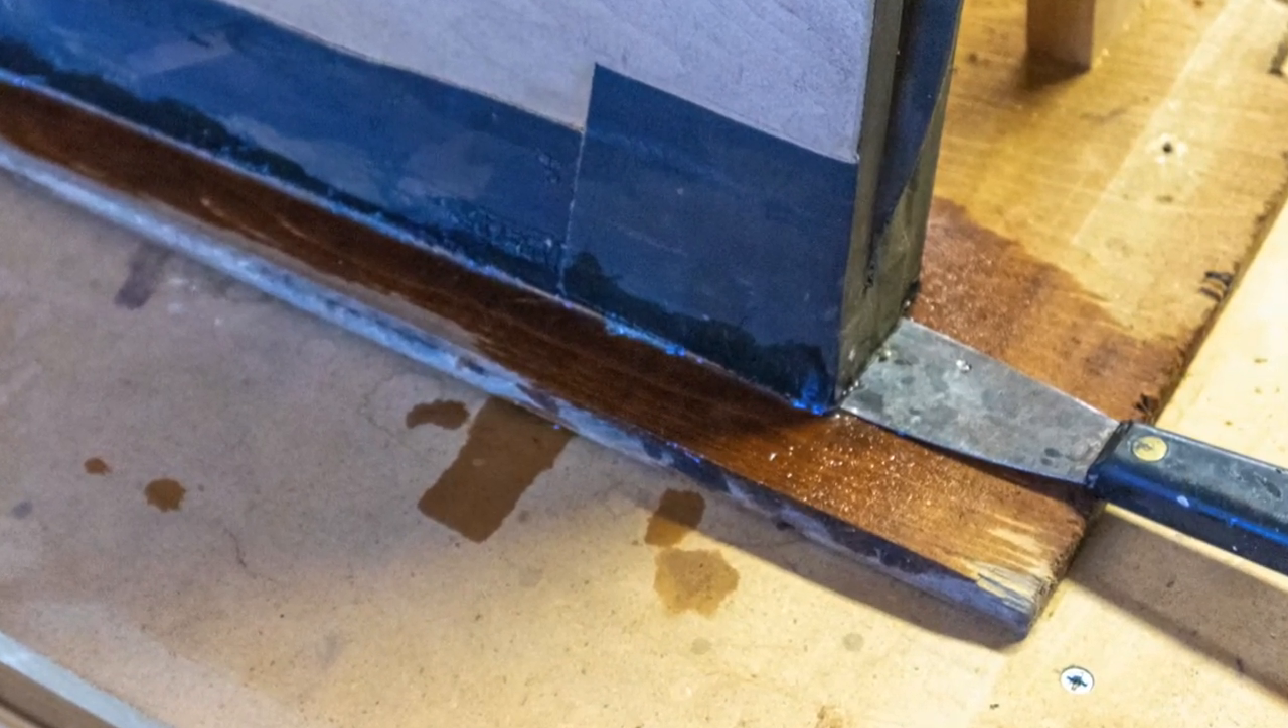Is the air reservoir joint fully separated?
No.